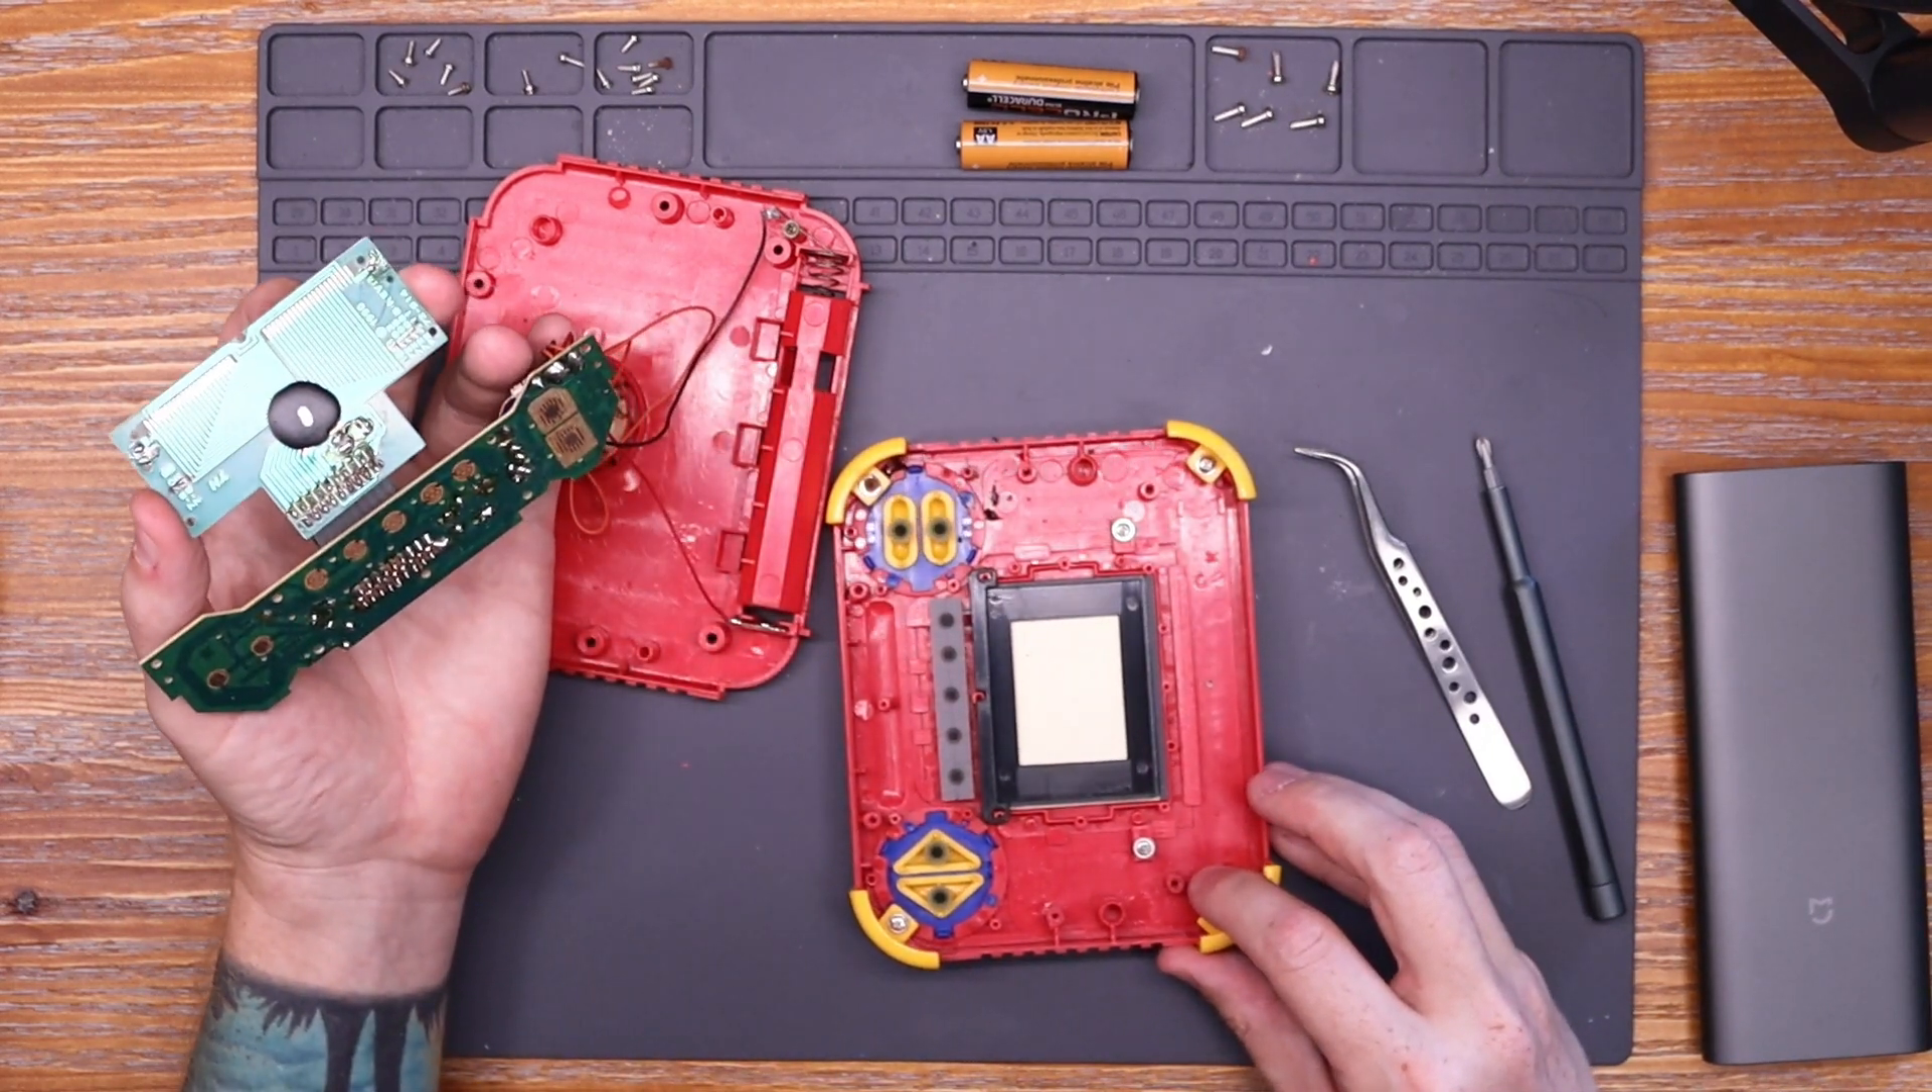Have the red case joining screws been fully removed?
Yes.